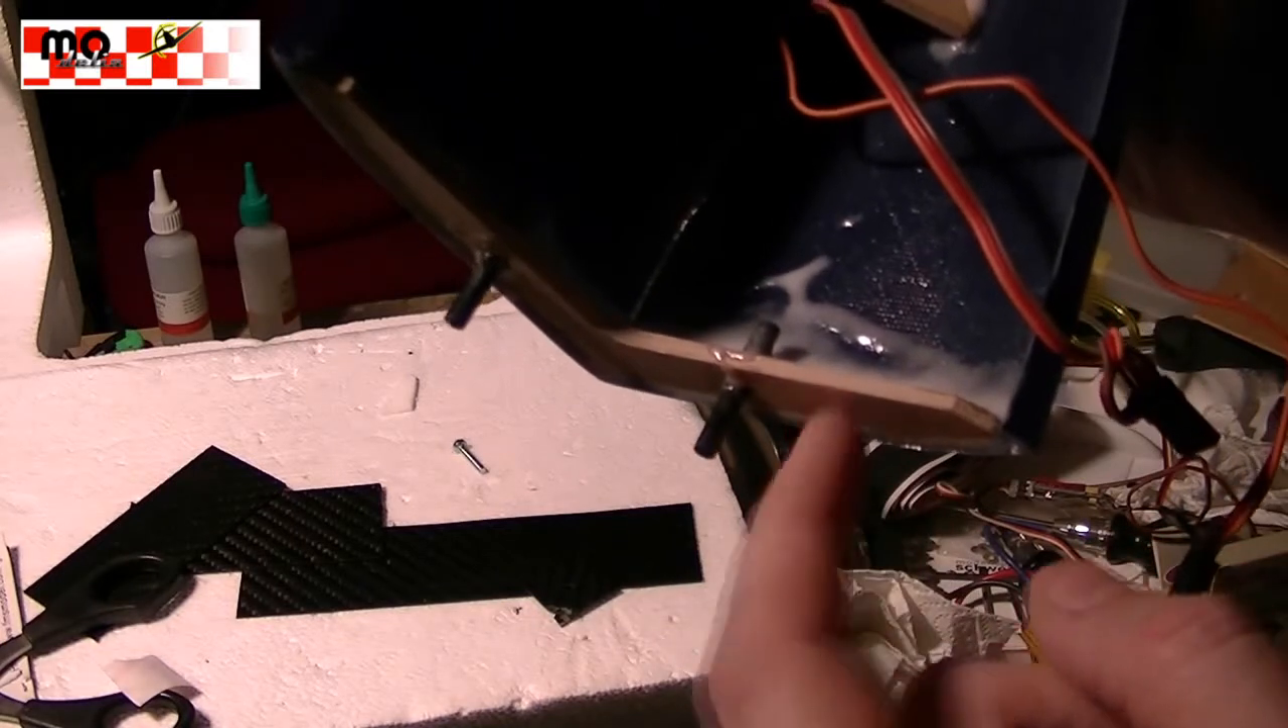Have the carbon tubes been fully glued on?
Yes.